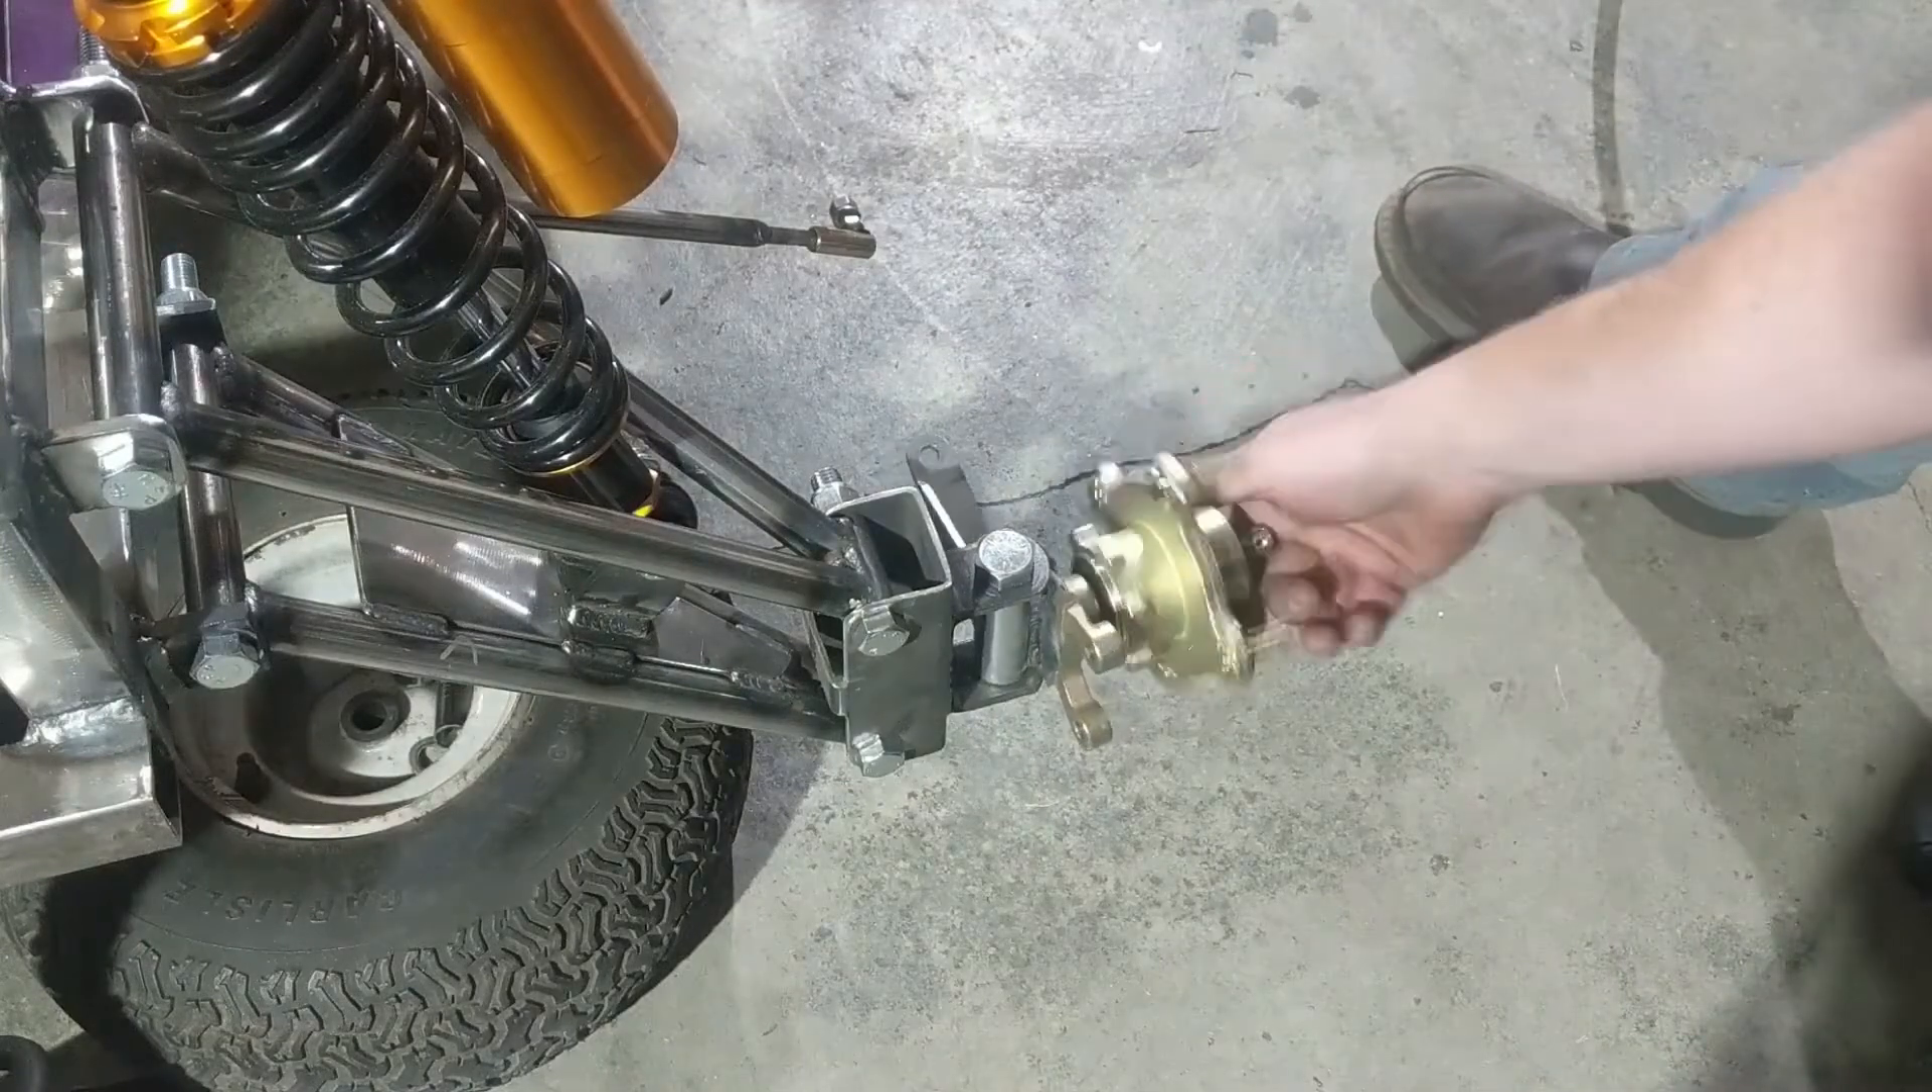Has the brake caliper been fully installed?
No.